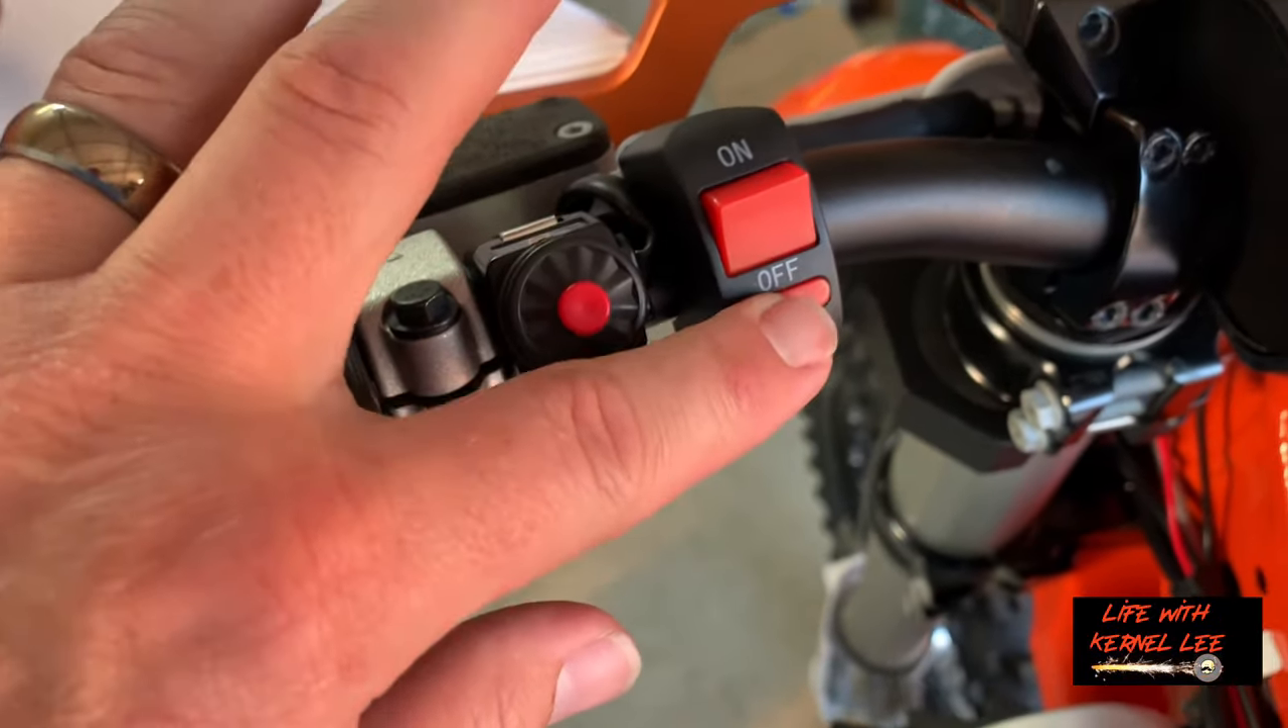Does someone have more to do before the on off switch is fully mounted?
No.